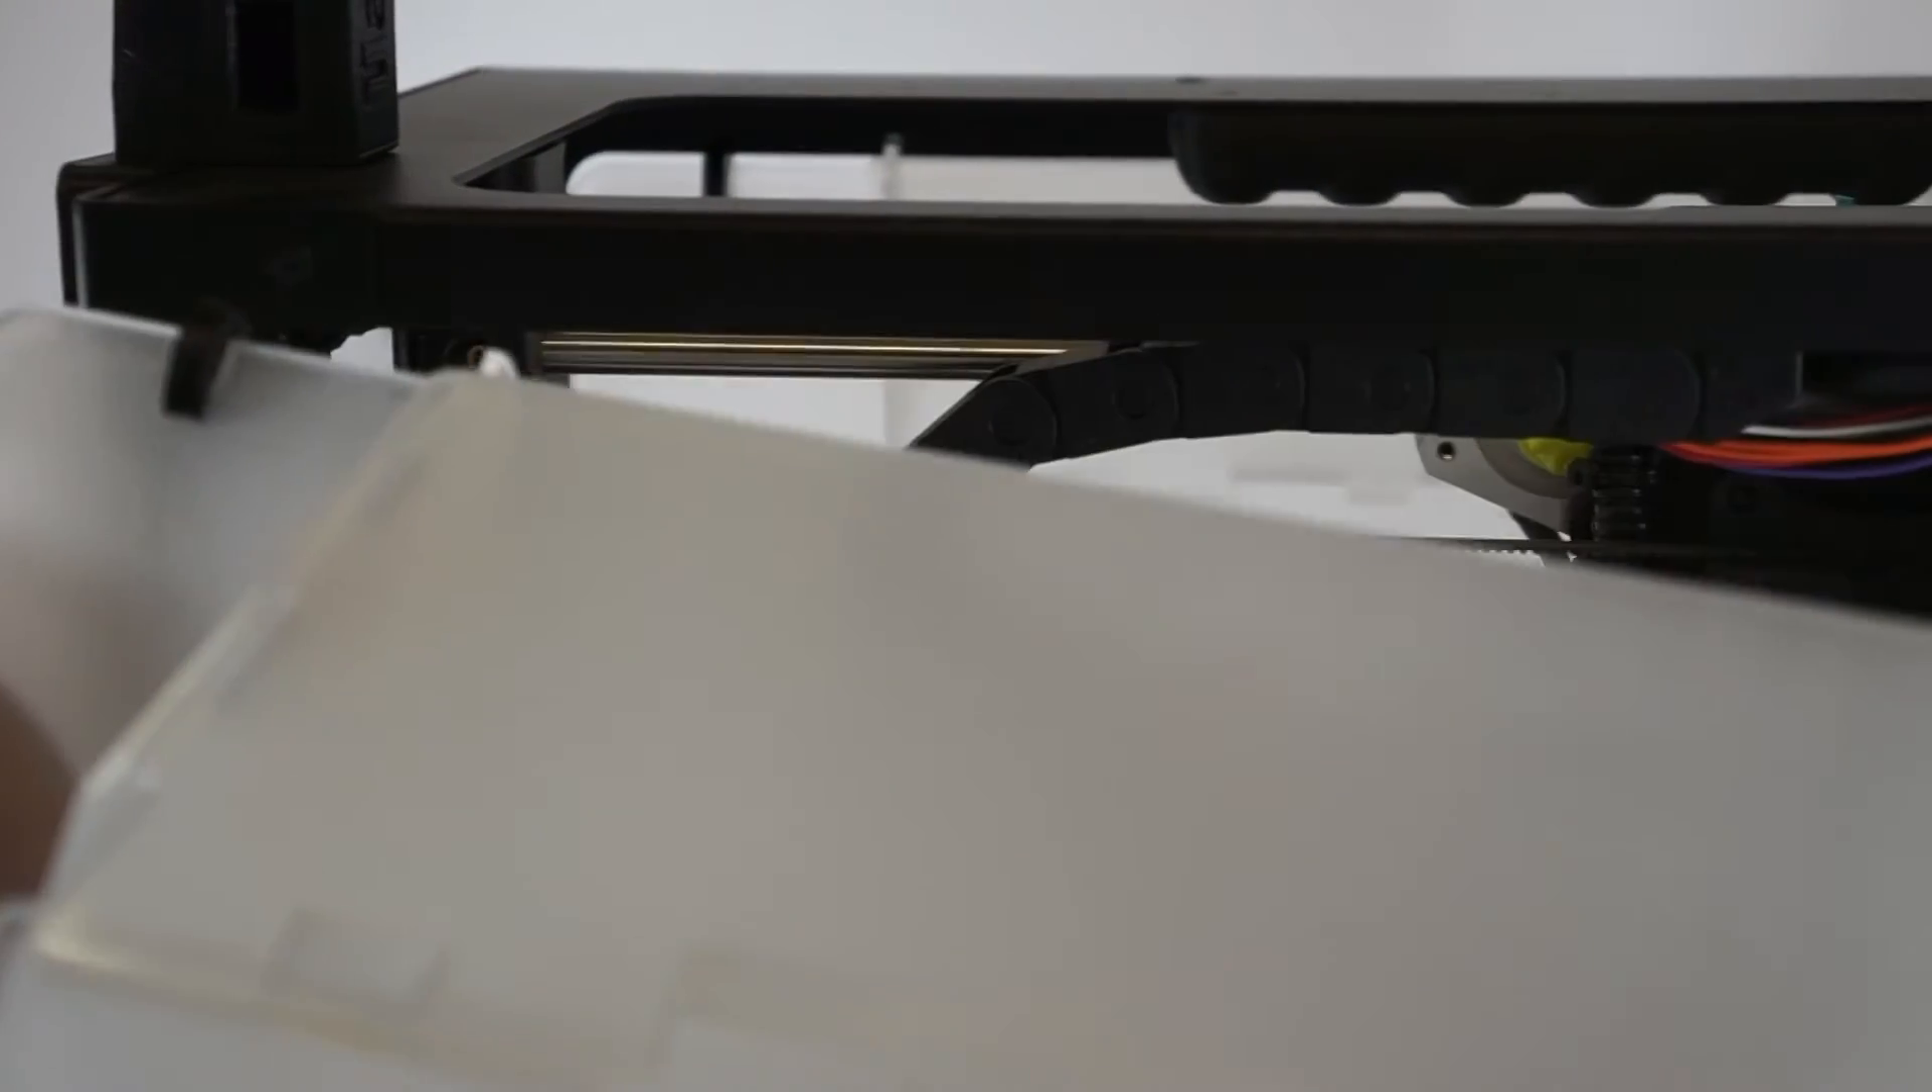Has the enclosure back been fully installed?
No.